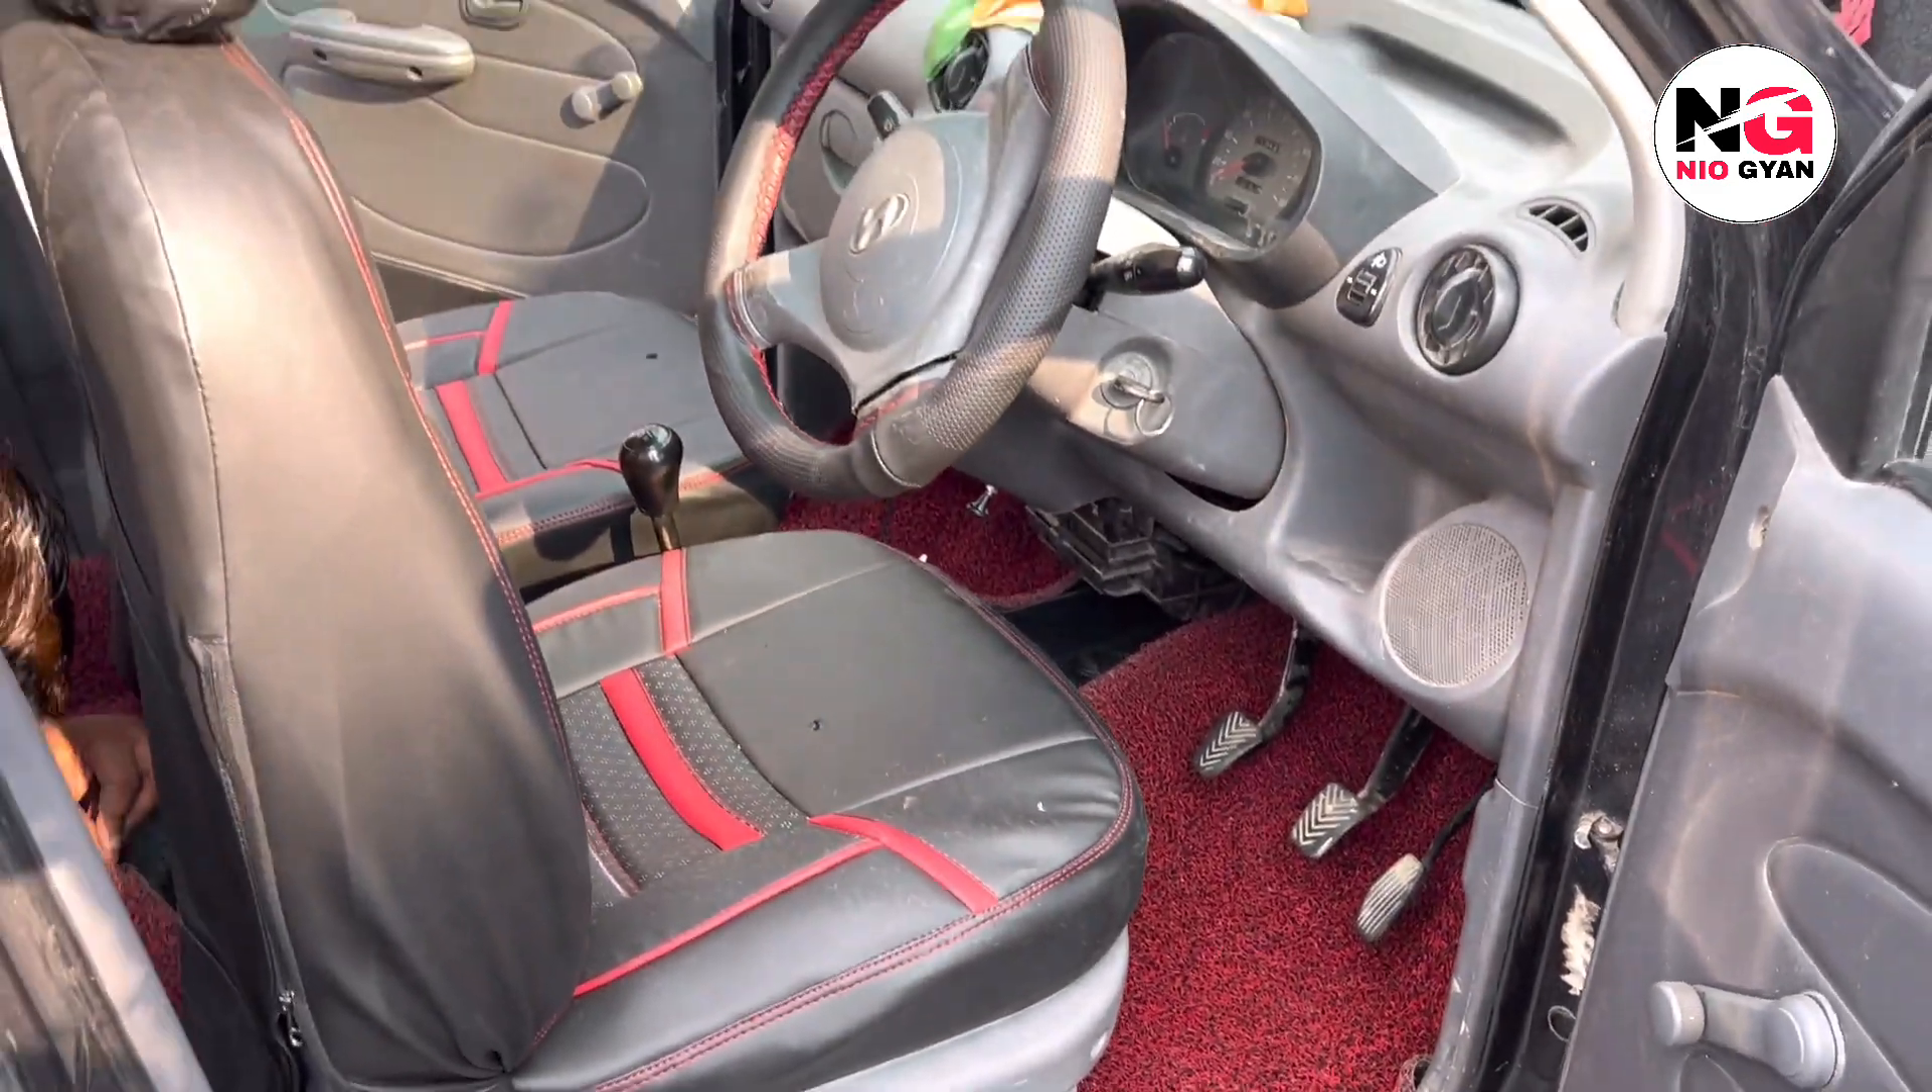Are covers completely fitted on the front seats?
Yes.